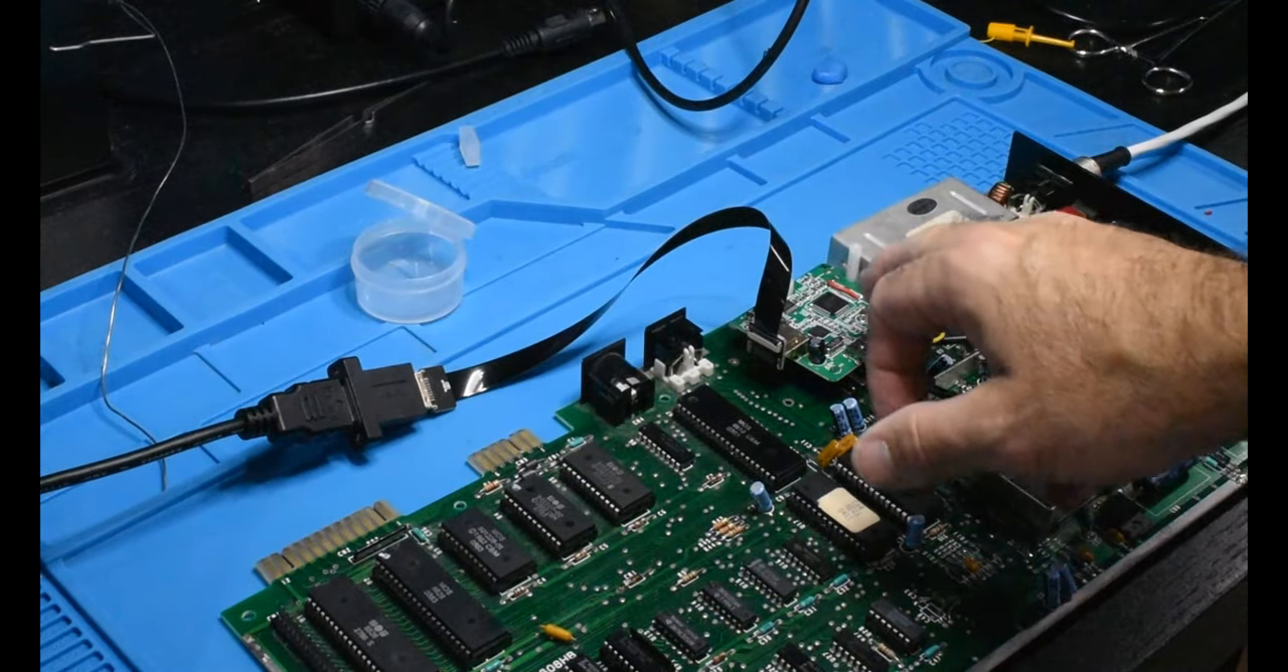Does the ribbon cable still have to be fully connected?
No.